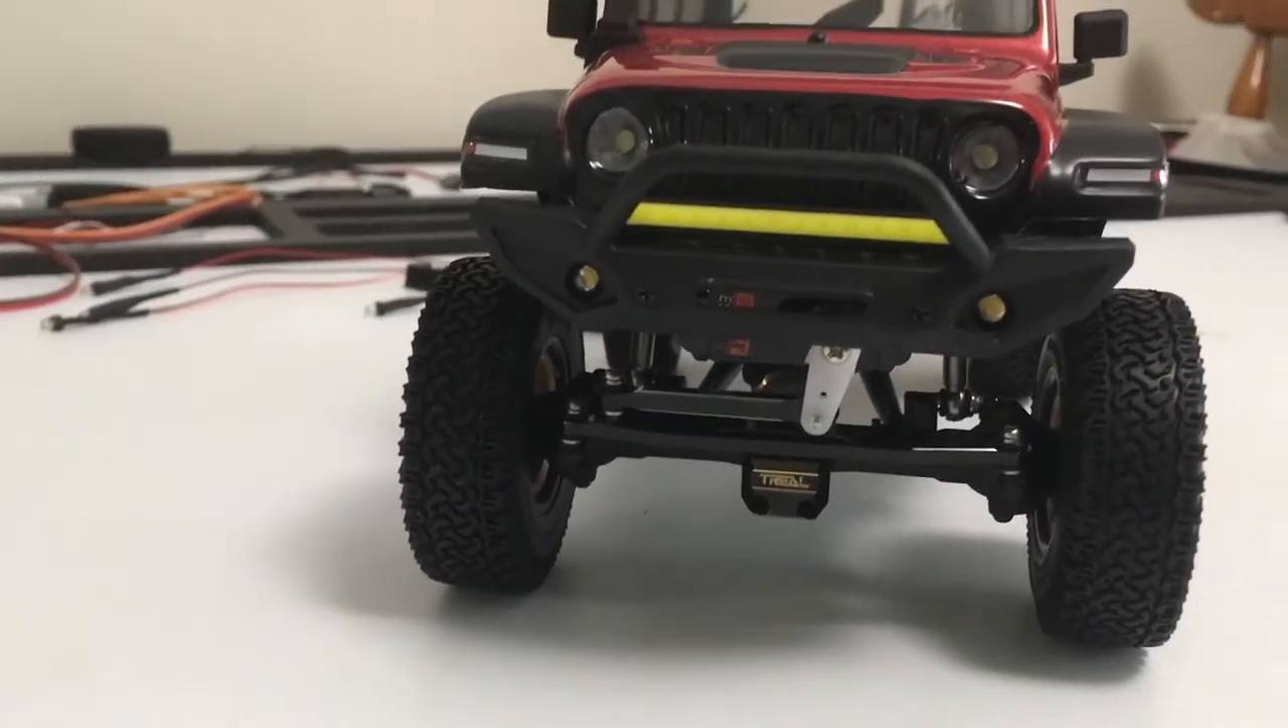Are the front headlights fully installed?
Yes.